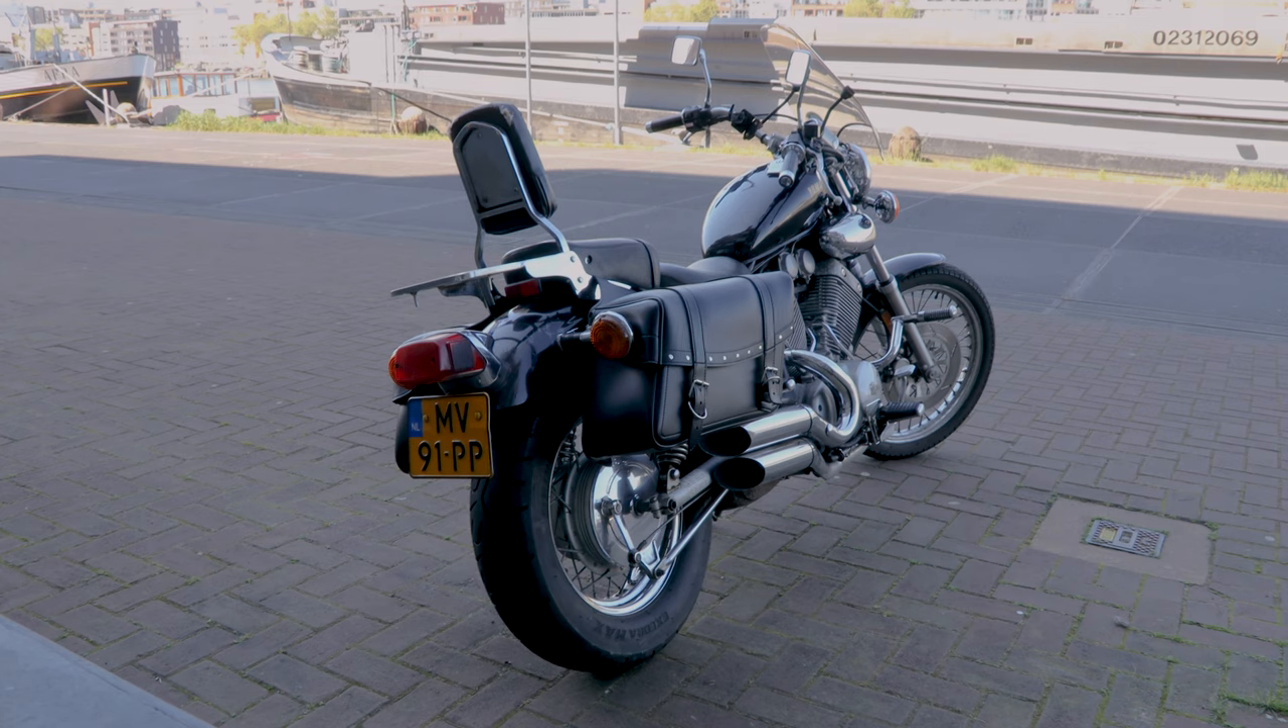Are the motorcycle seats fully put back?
Yes.